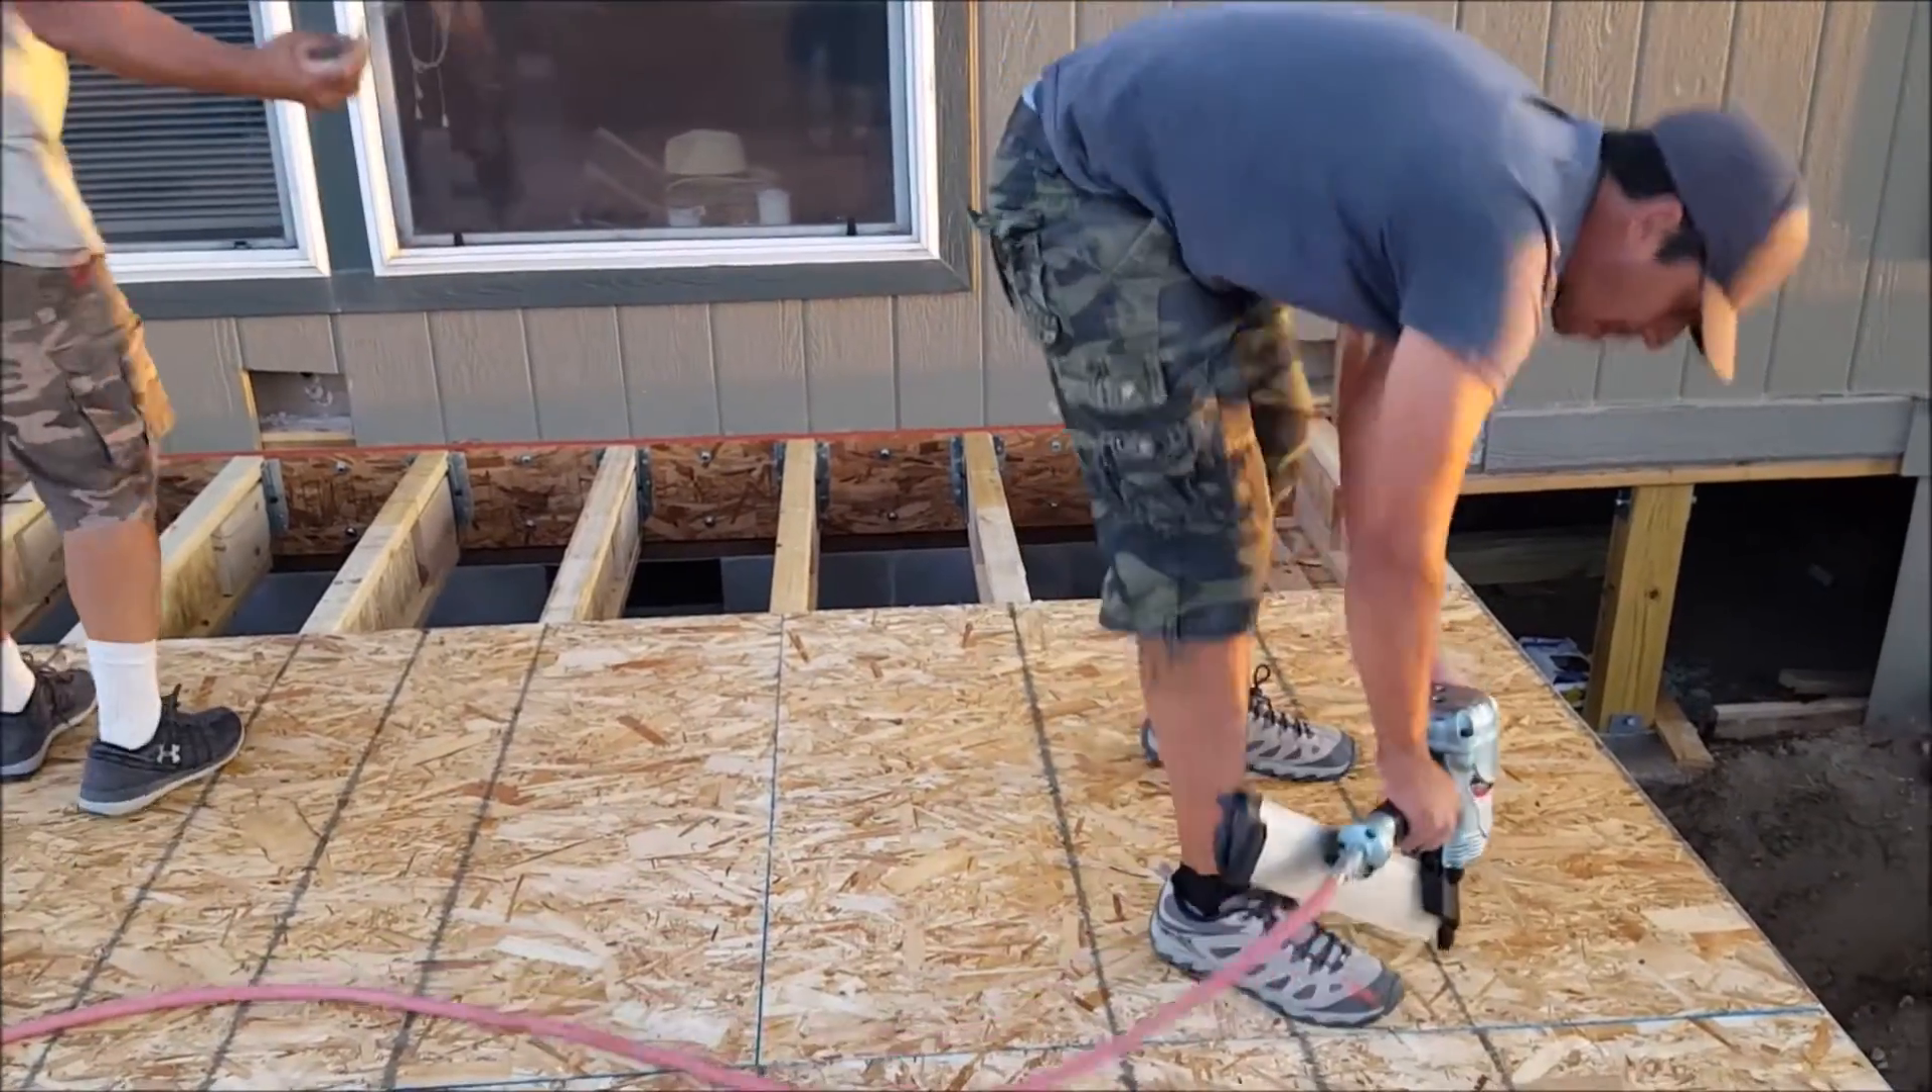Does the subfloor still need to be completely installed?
Yes.